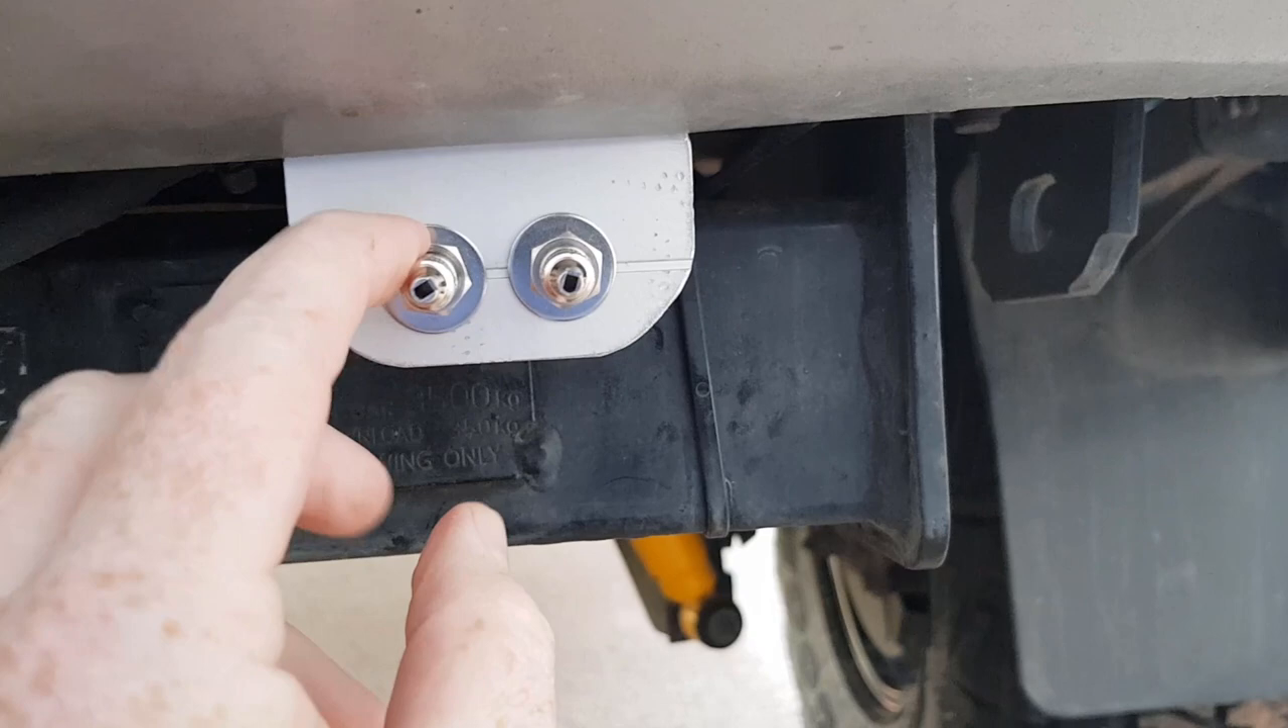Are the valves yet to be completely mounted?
No.